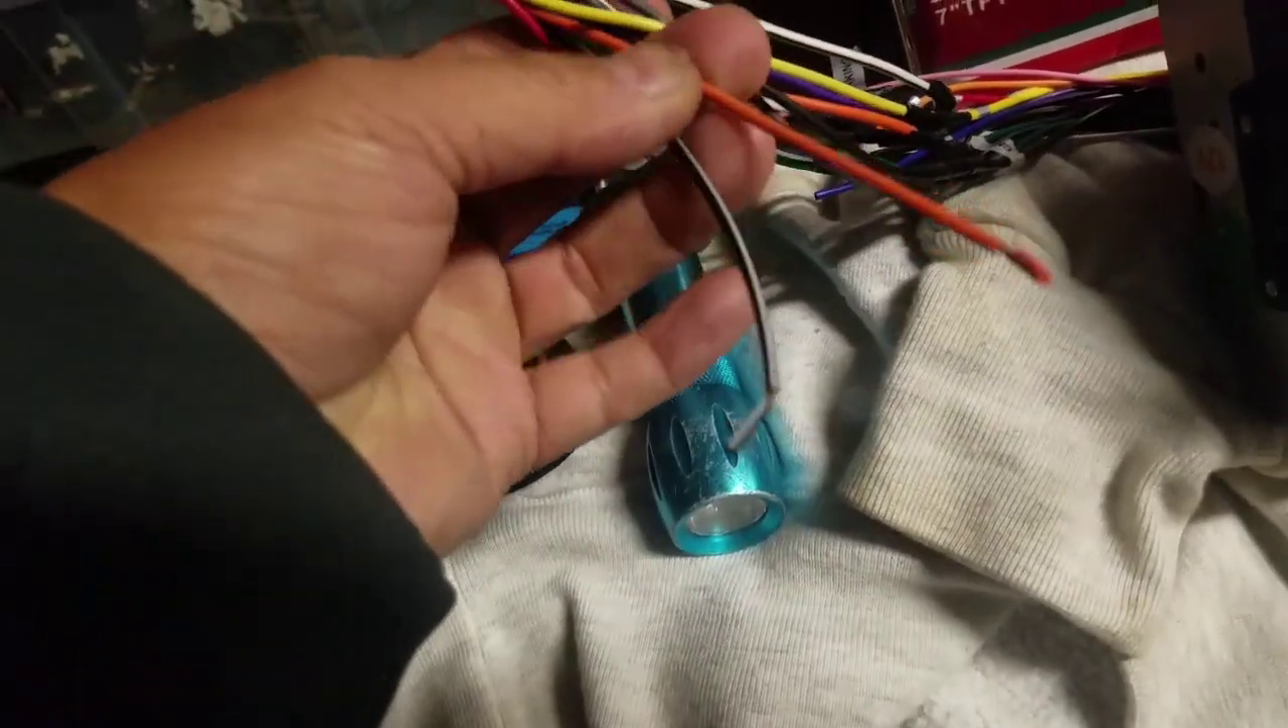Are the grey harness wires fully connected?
No.